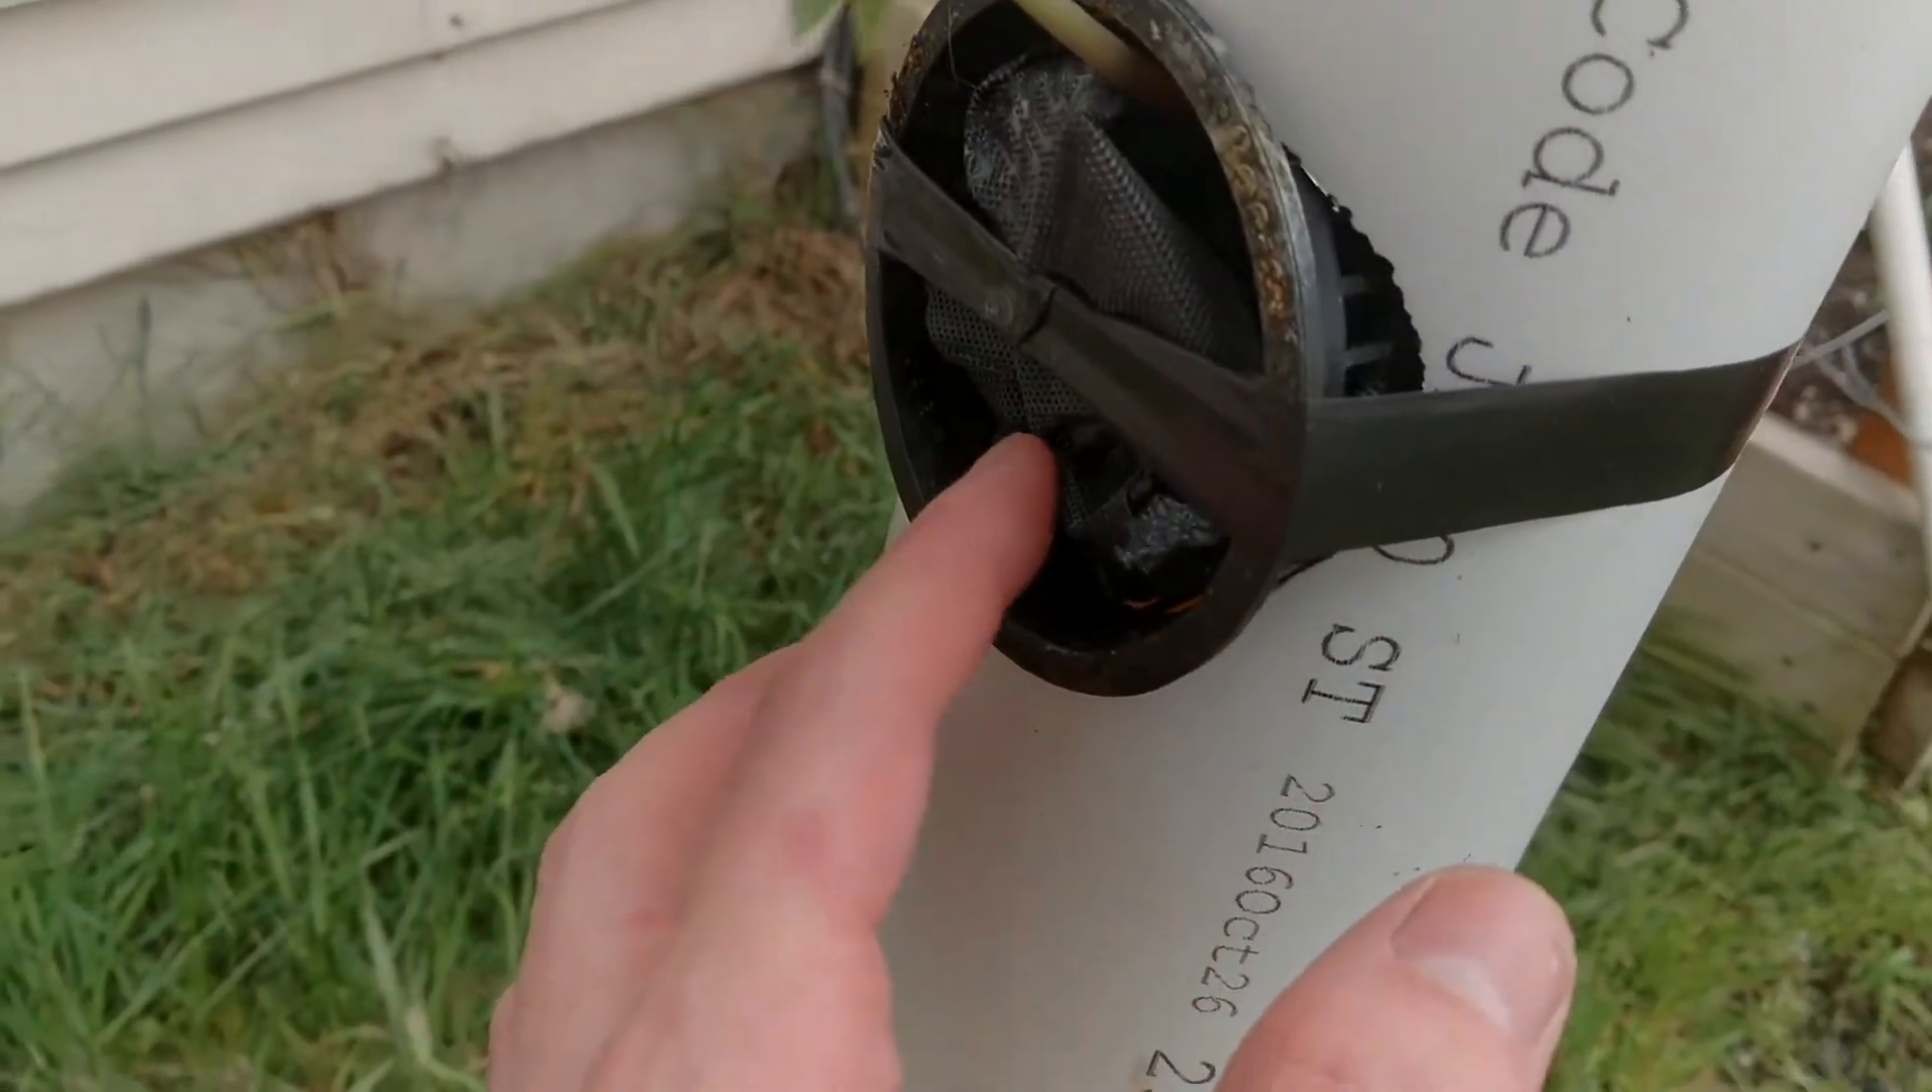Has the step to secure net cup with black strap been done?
Yes.